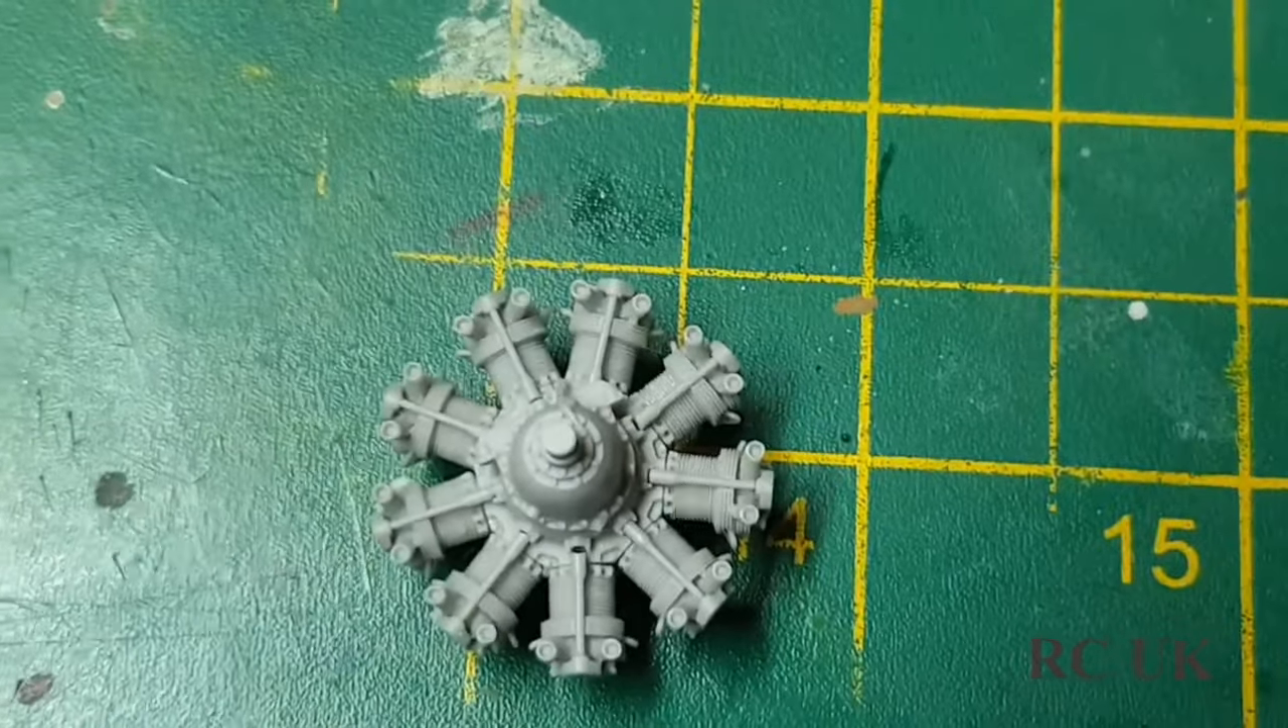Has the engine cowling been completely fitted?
No.